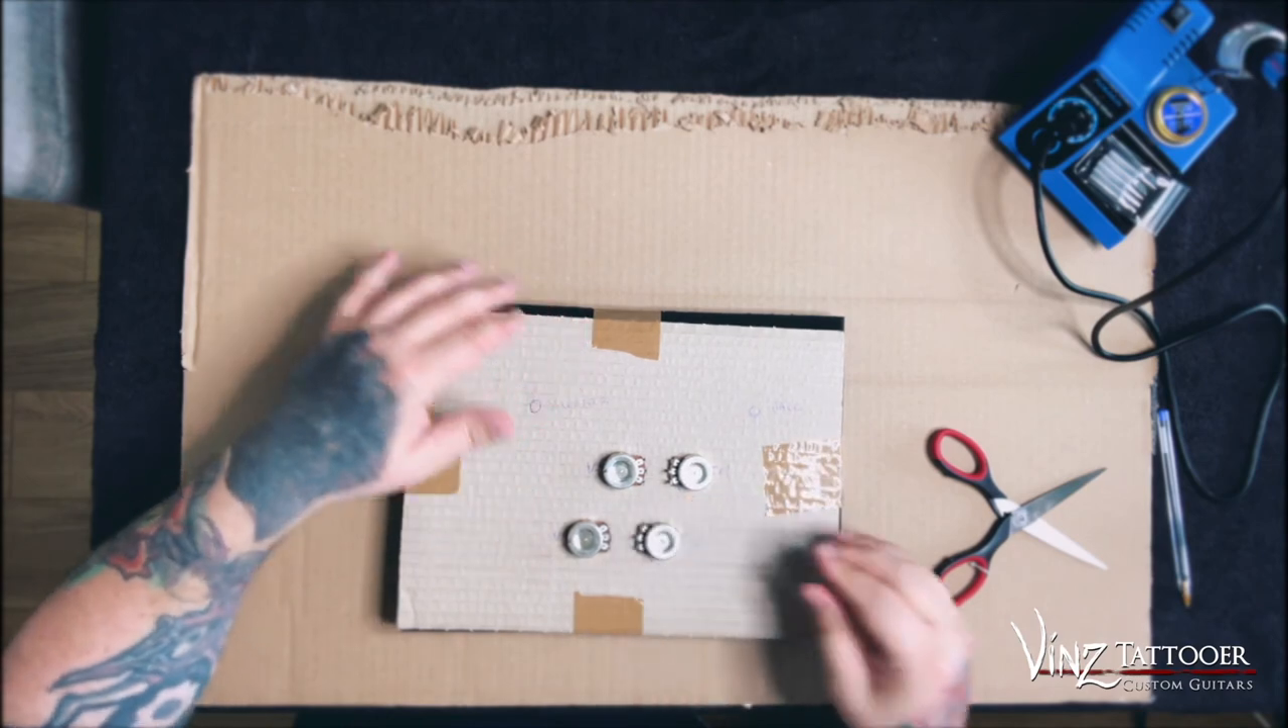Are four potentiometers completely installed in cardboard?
Yes.